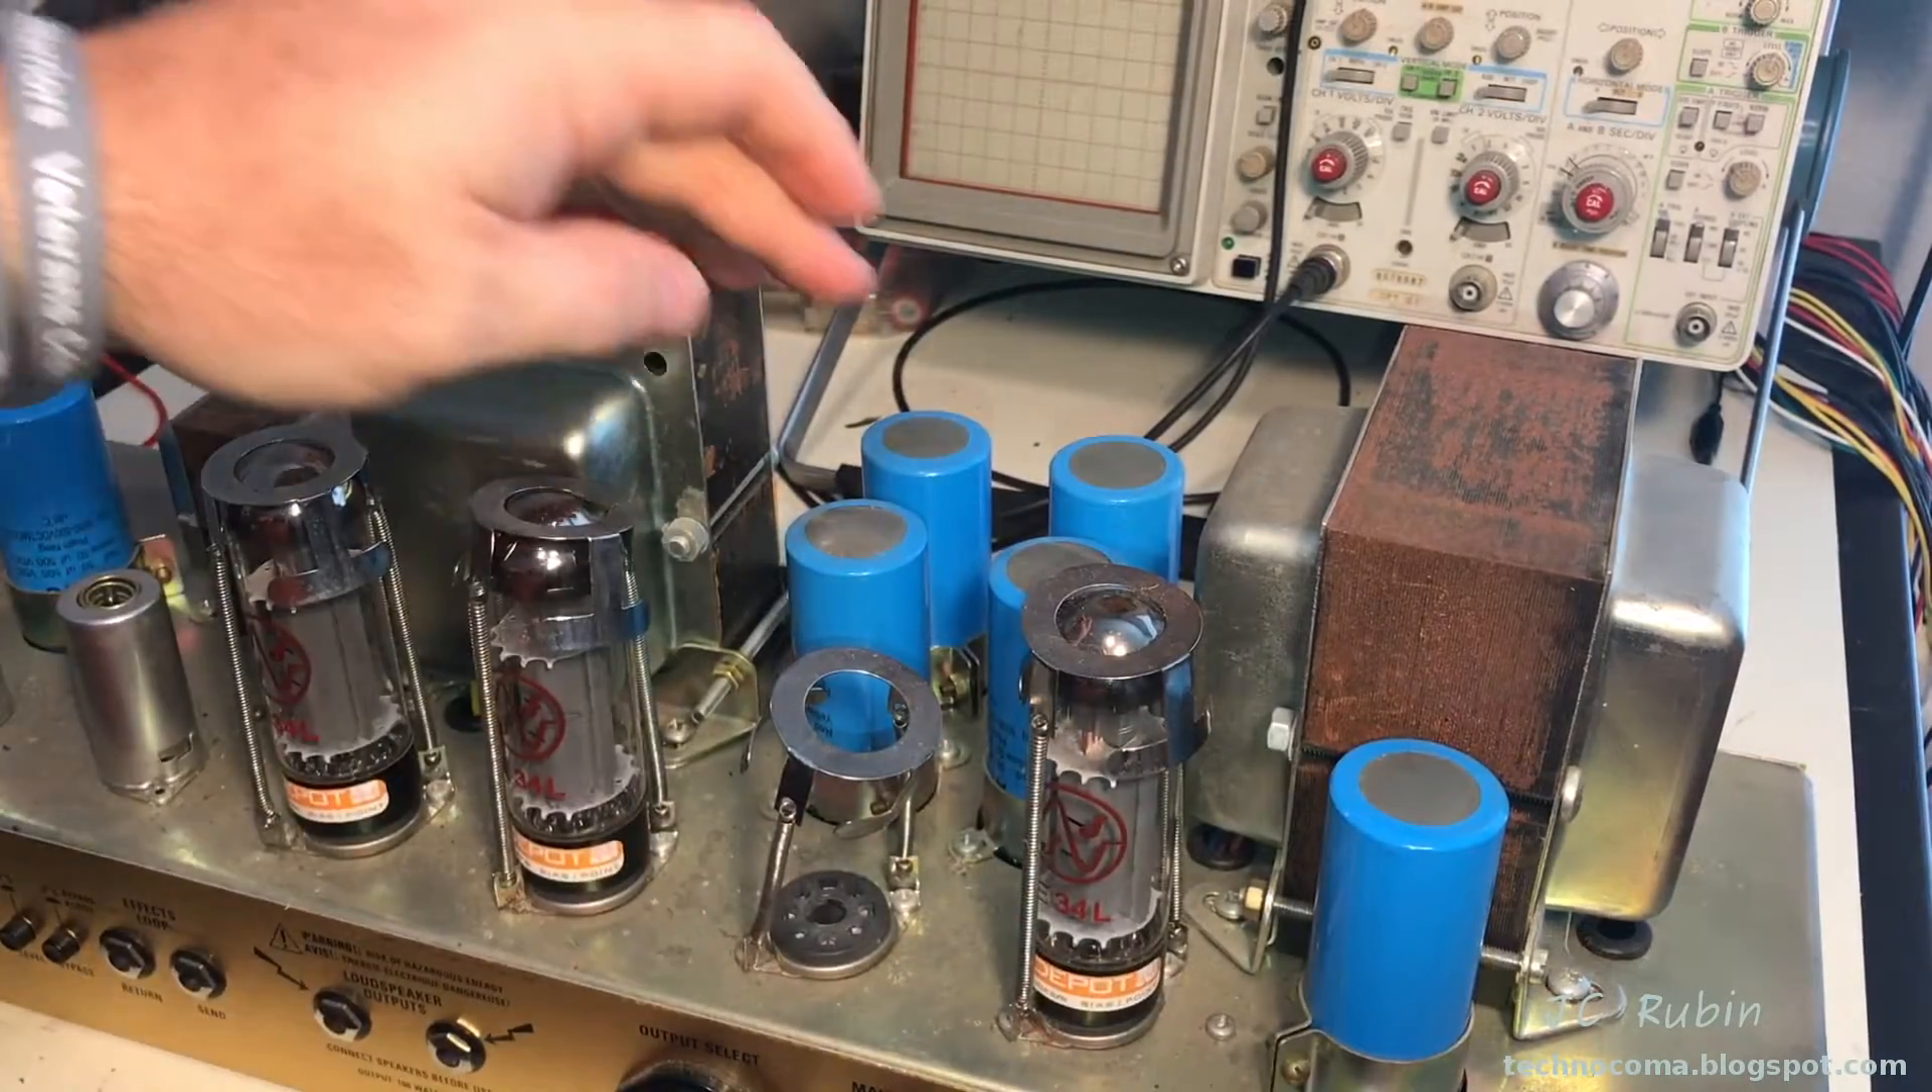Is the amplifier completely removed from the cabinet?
Yes.